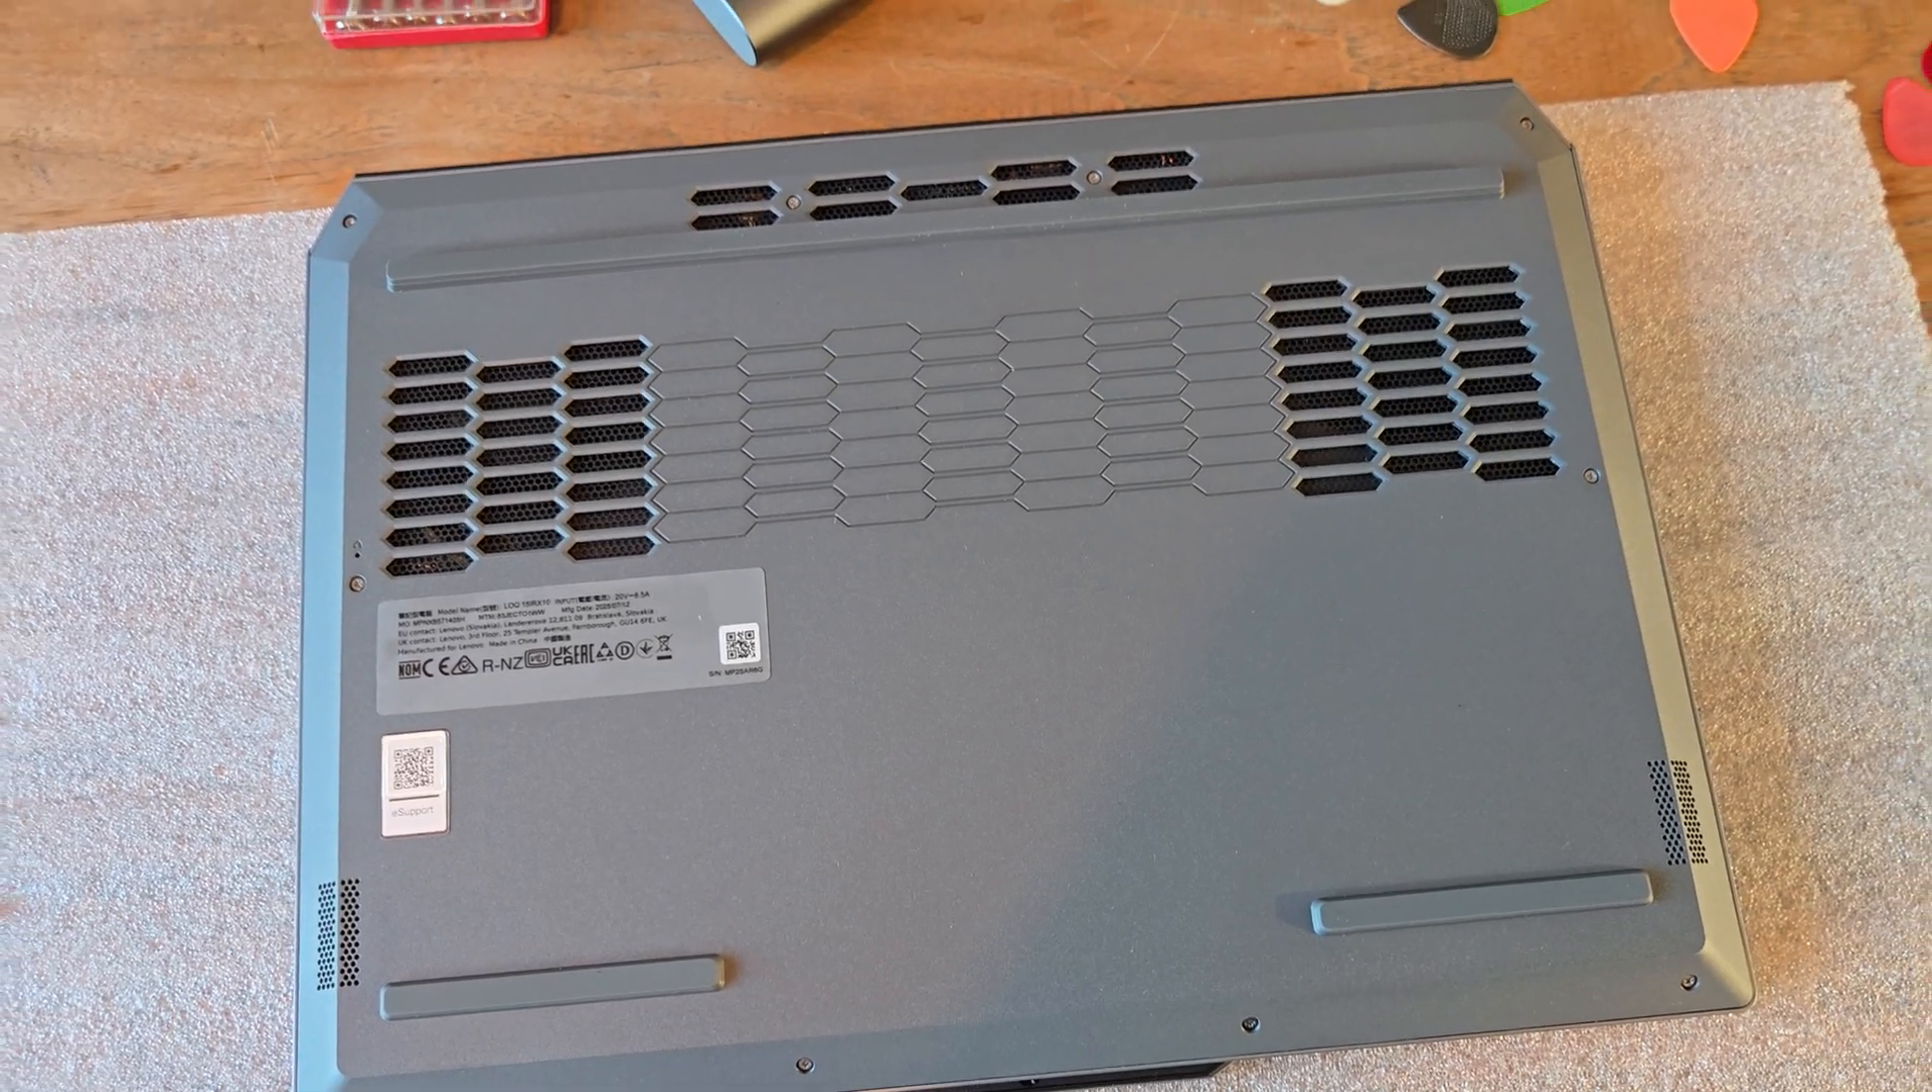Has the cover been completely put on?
Yes.